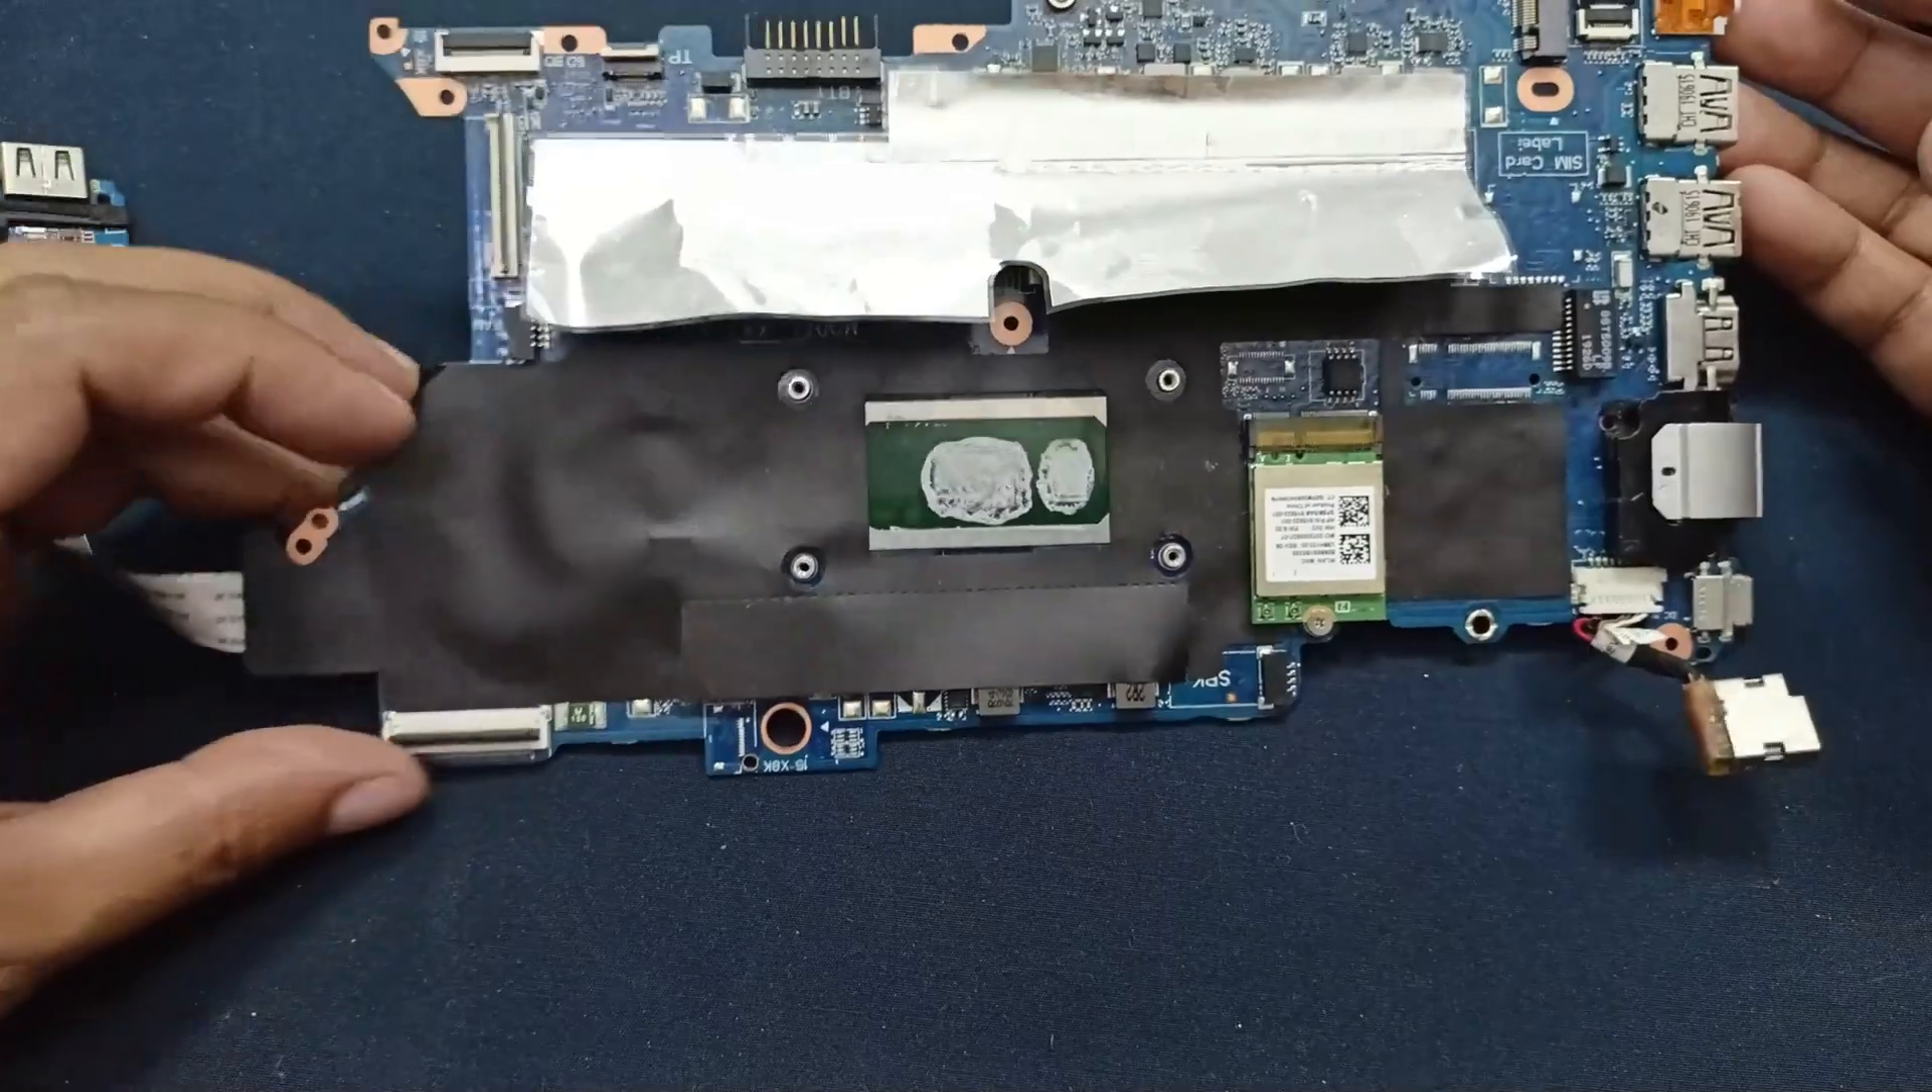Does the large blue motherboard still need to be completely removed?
No.